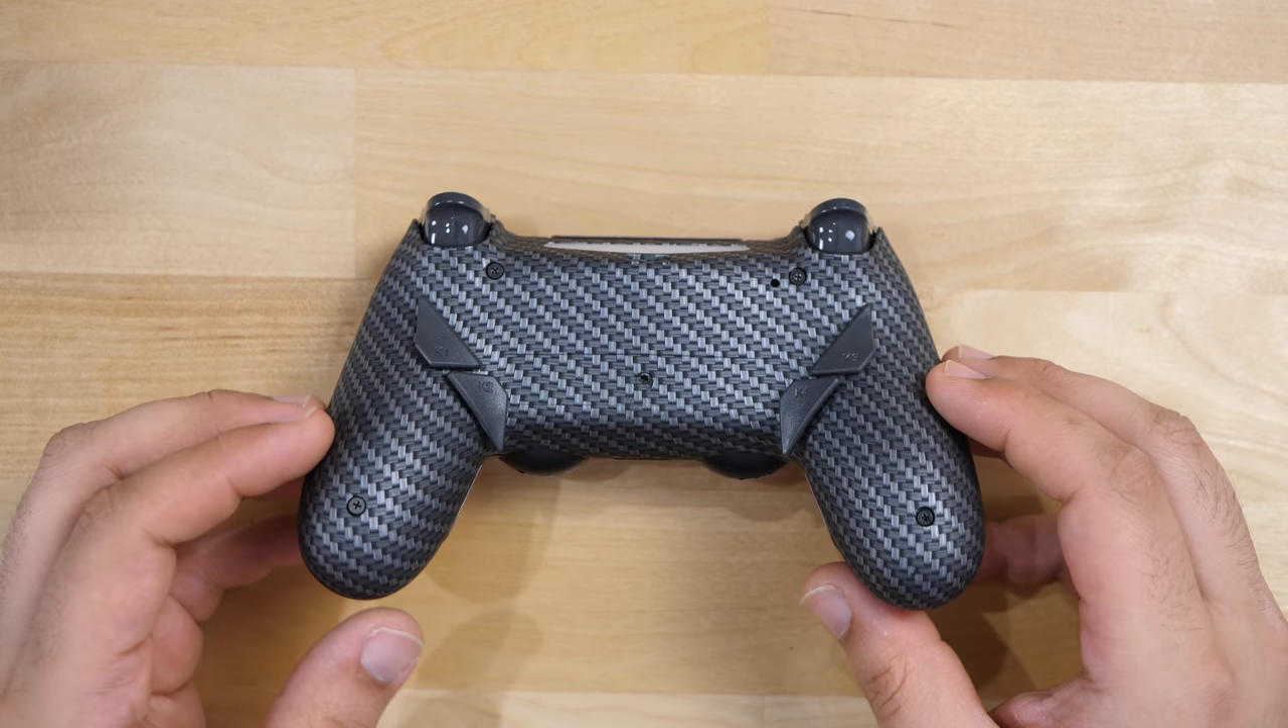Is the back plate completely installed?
Yes.